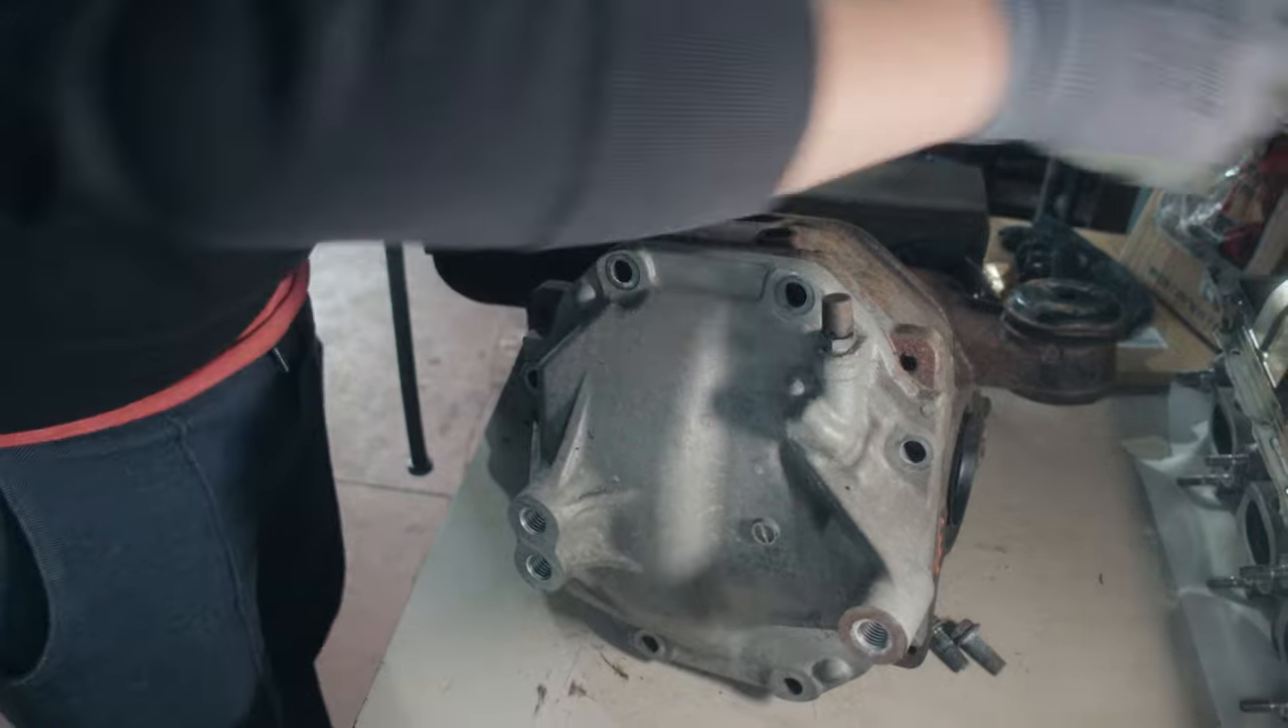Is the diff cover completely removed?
No.